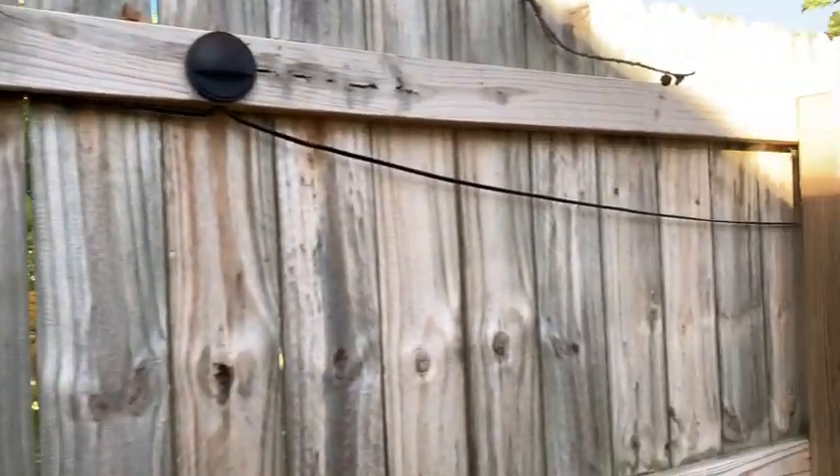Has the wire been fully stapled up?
No.